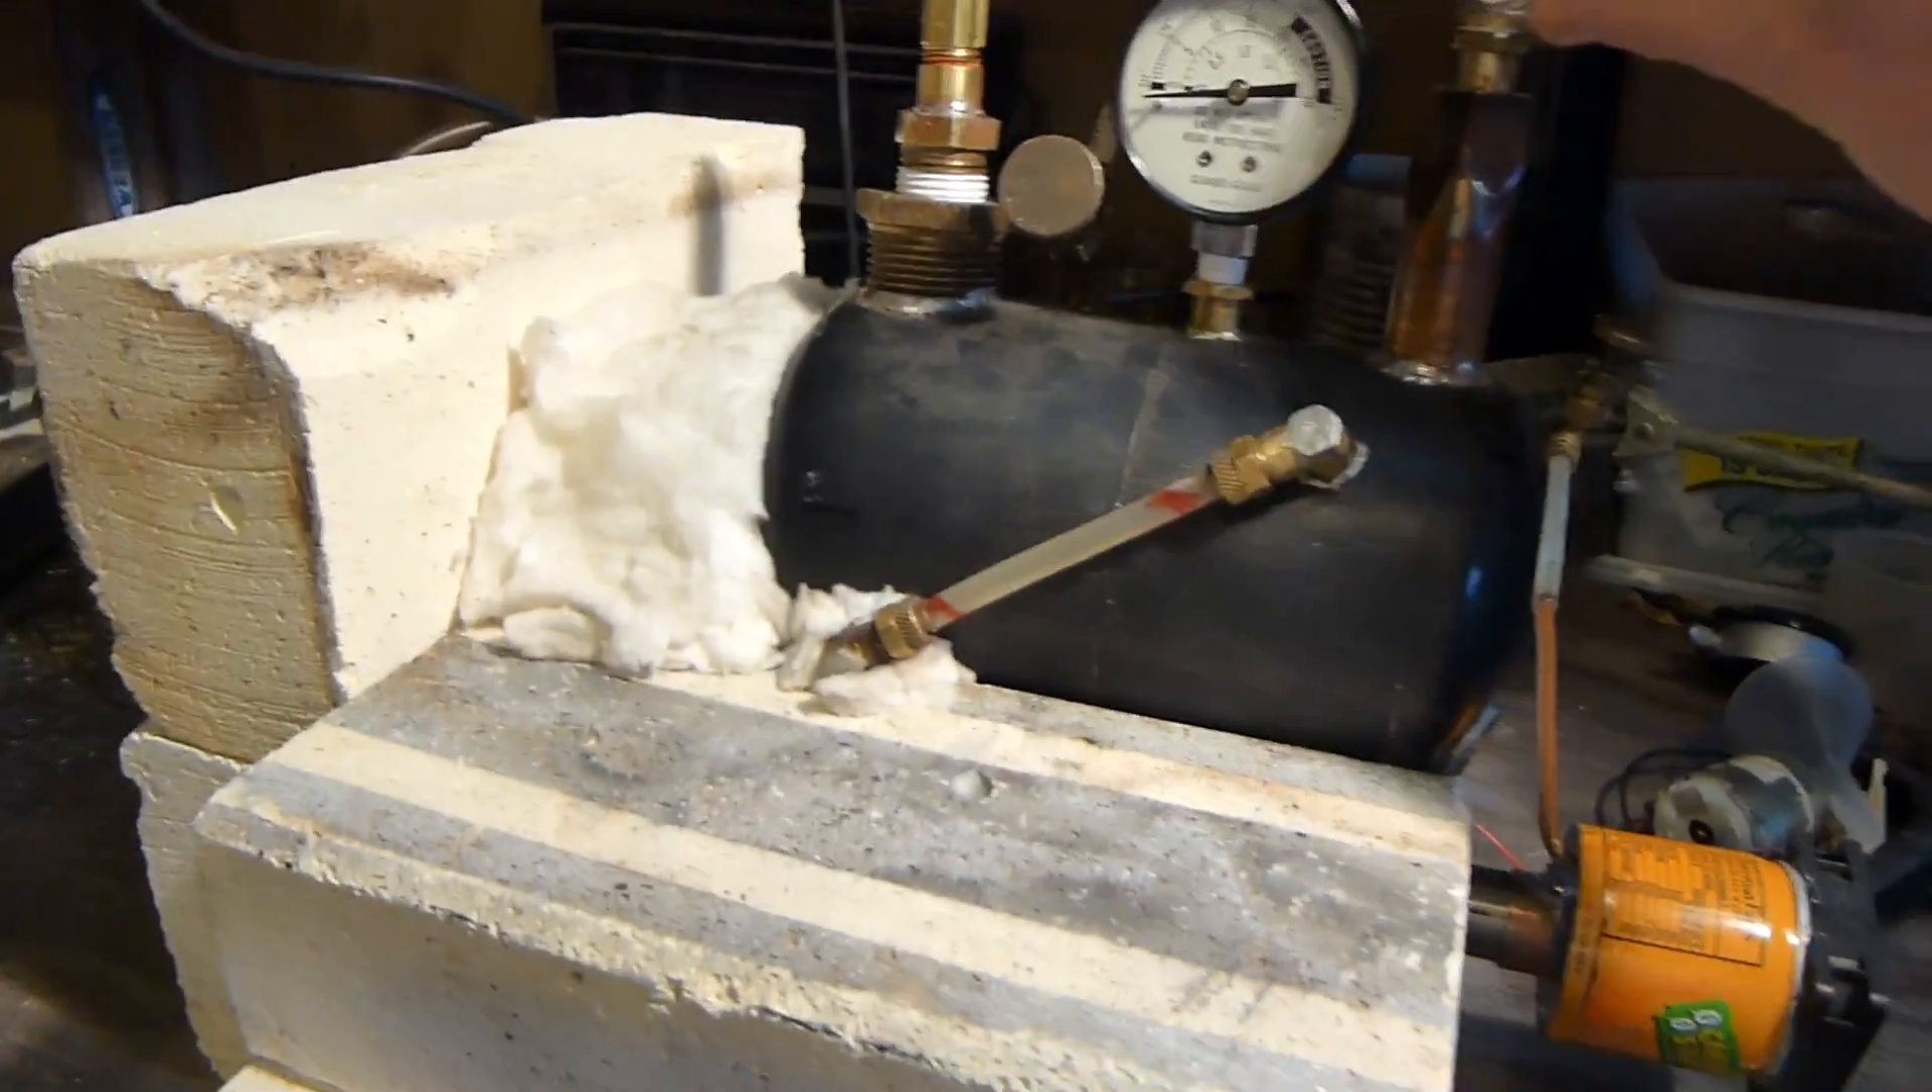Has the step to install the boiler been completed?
Yes.